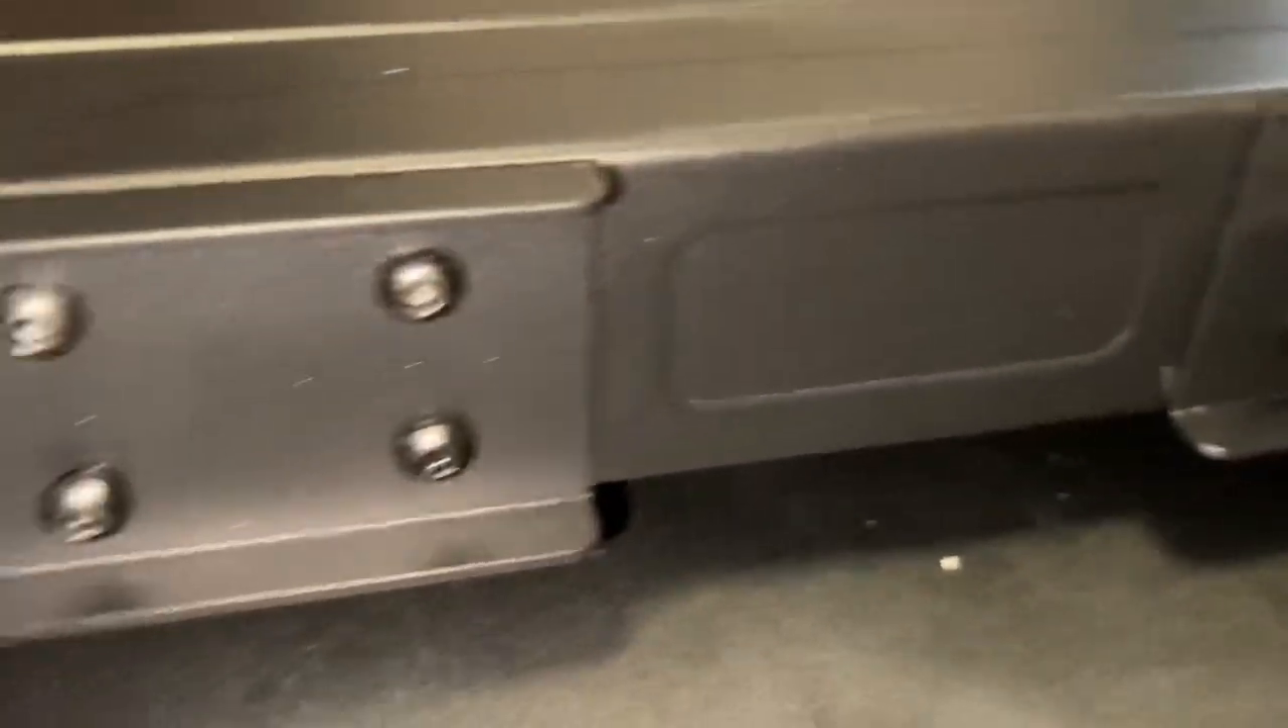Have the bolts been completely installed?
Yes.